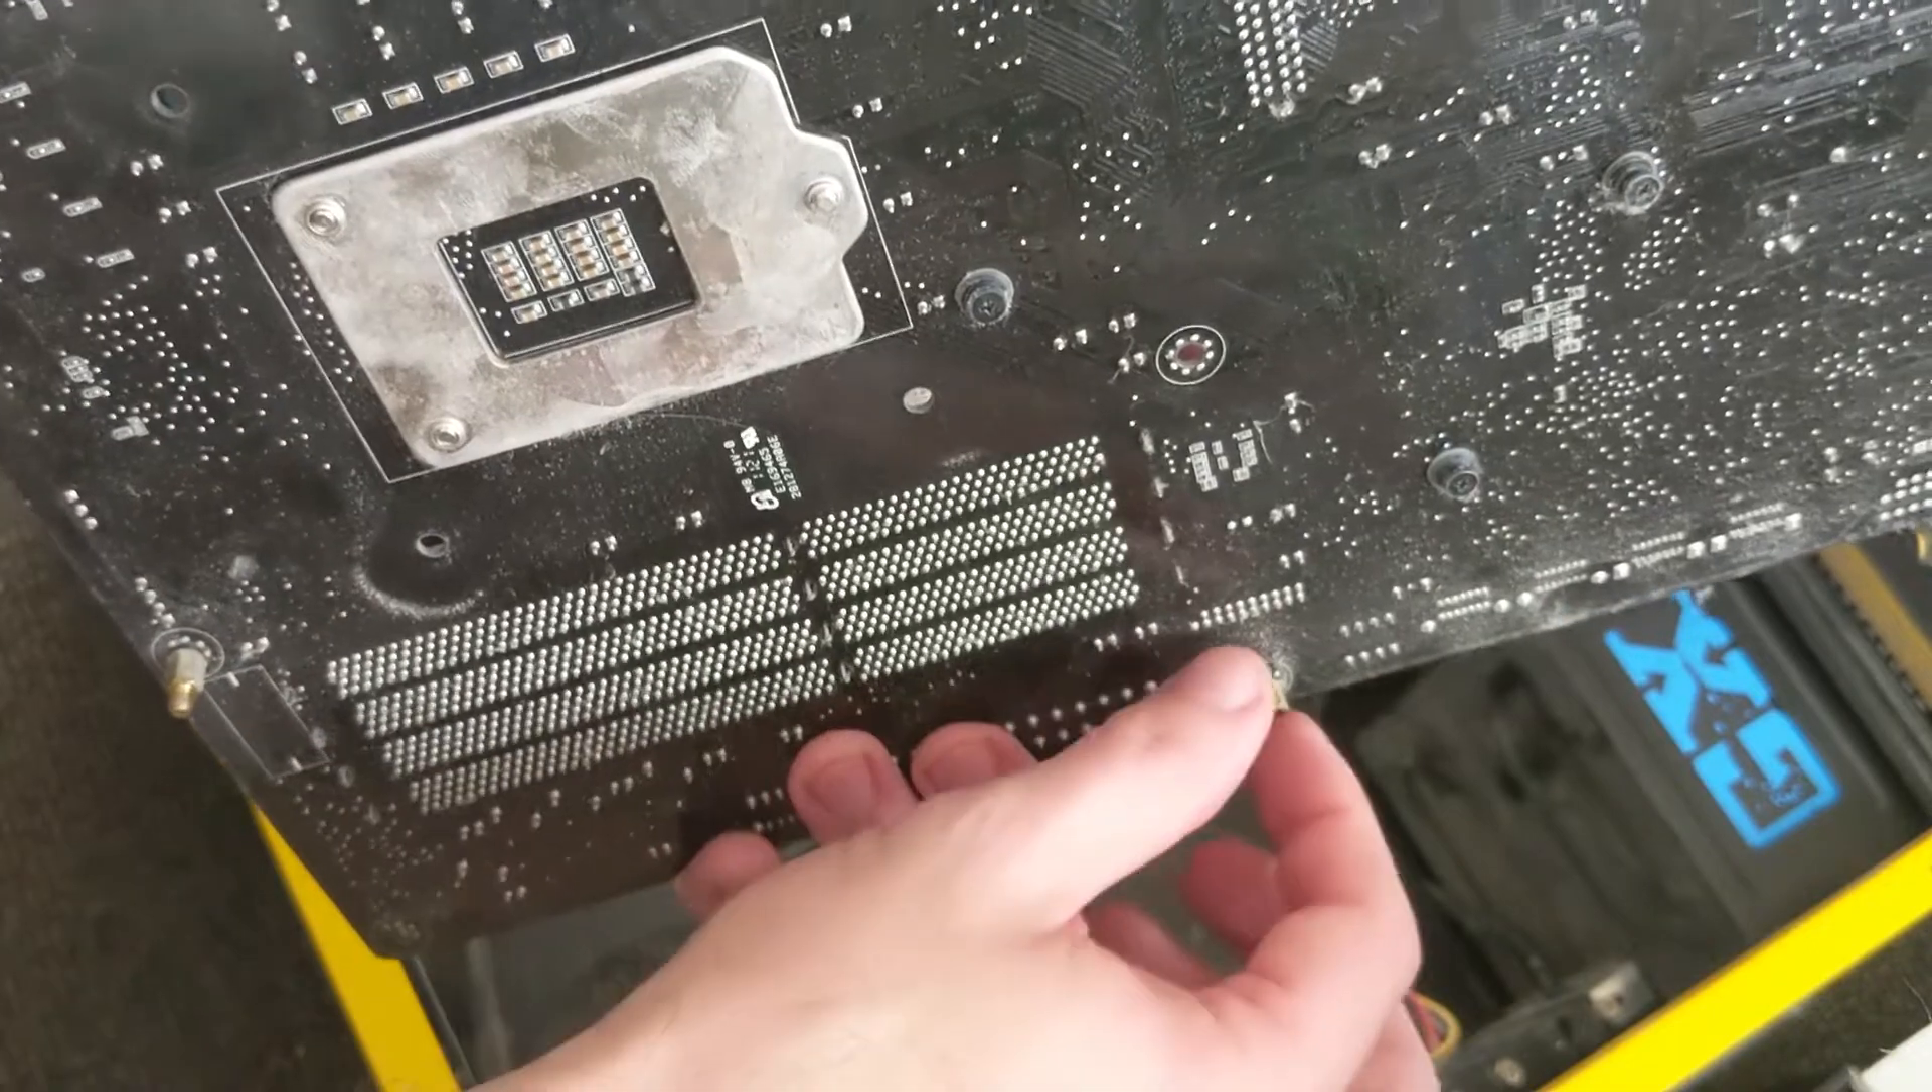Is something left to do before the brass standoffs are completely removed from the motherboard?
Yes.